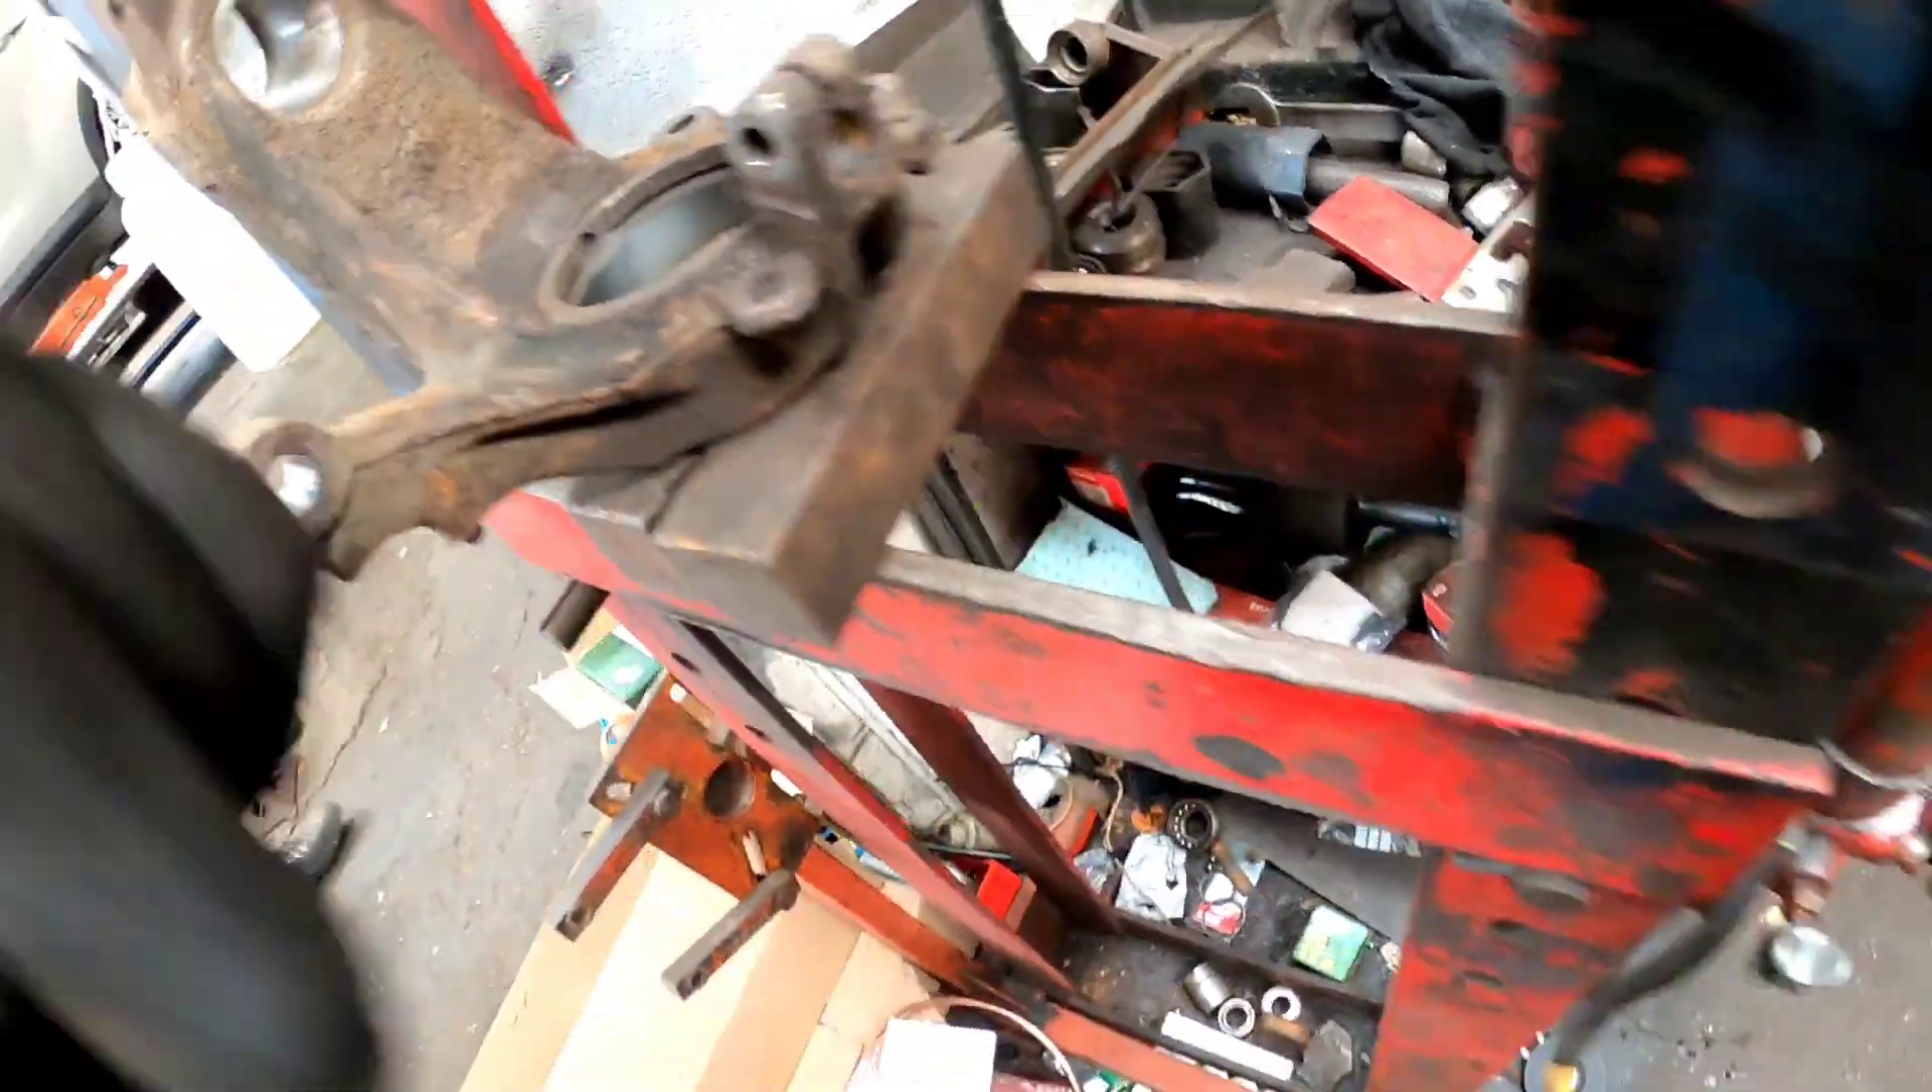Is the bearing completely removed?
Yes.